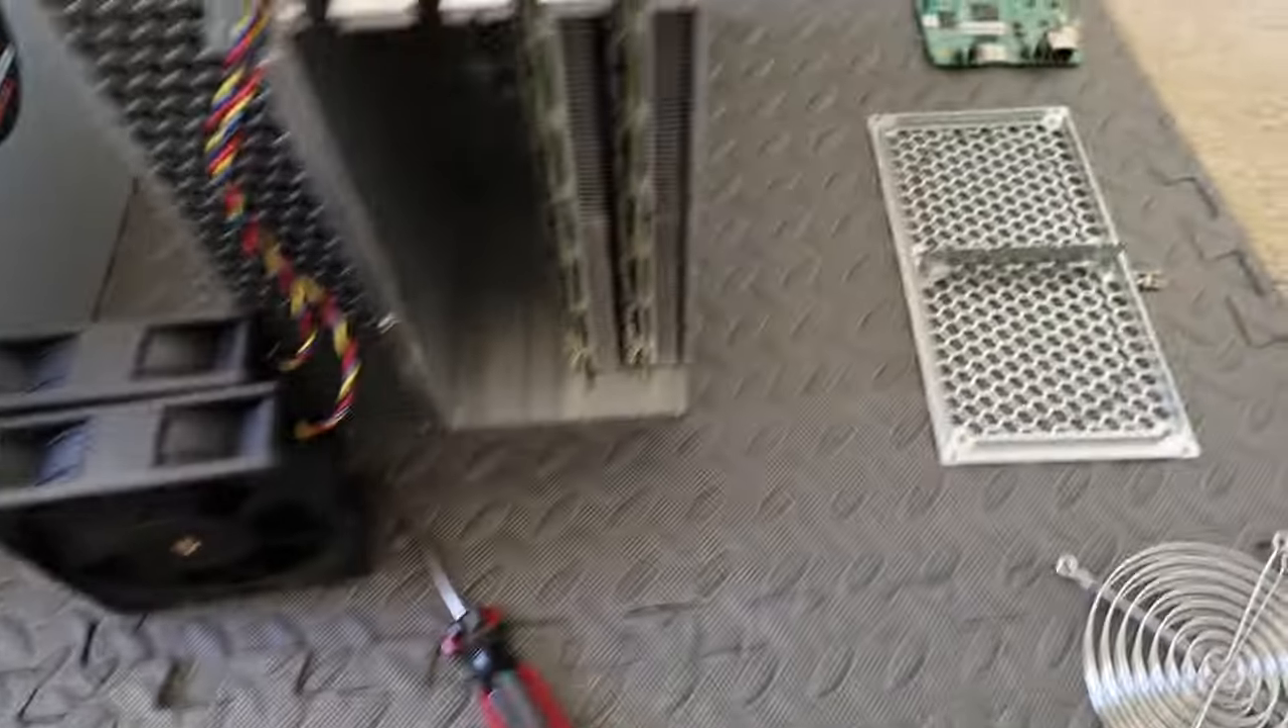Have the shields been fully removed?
Yes.